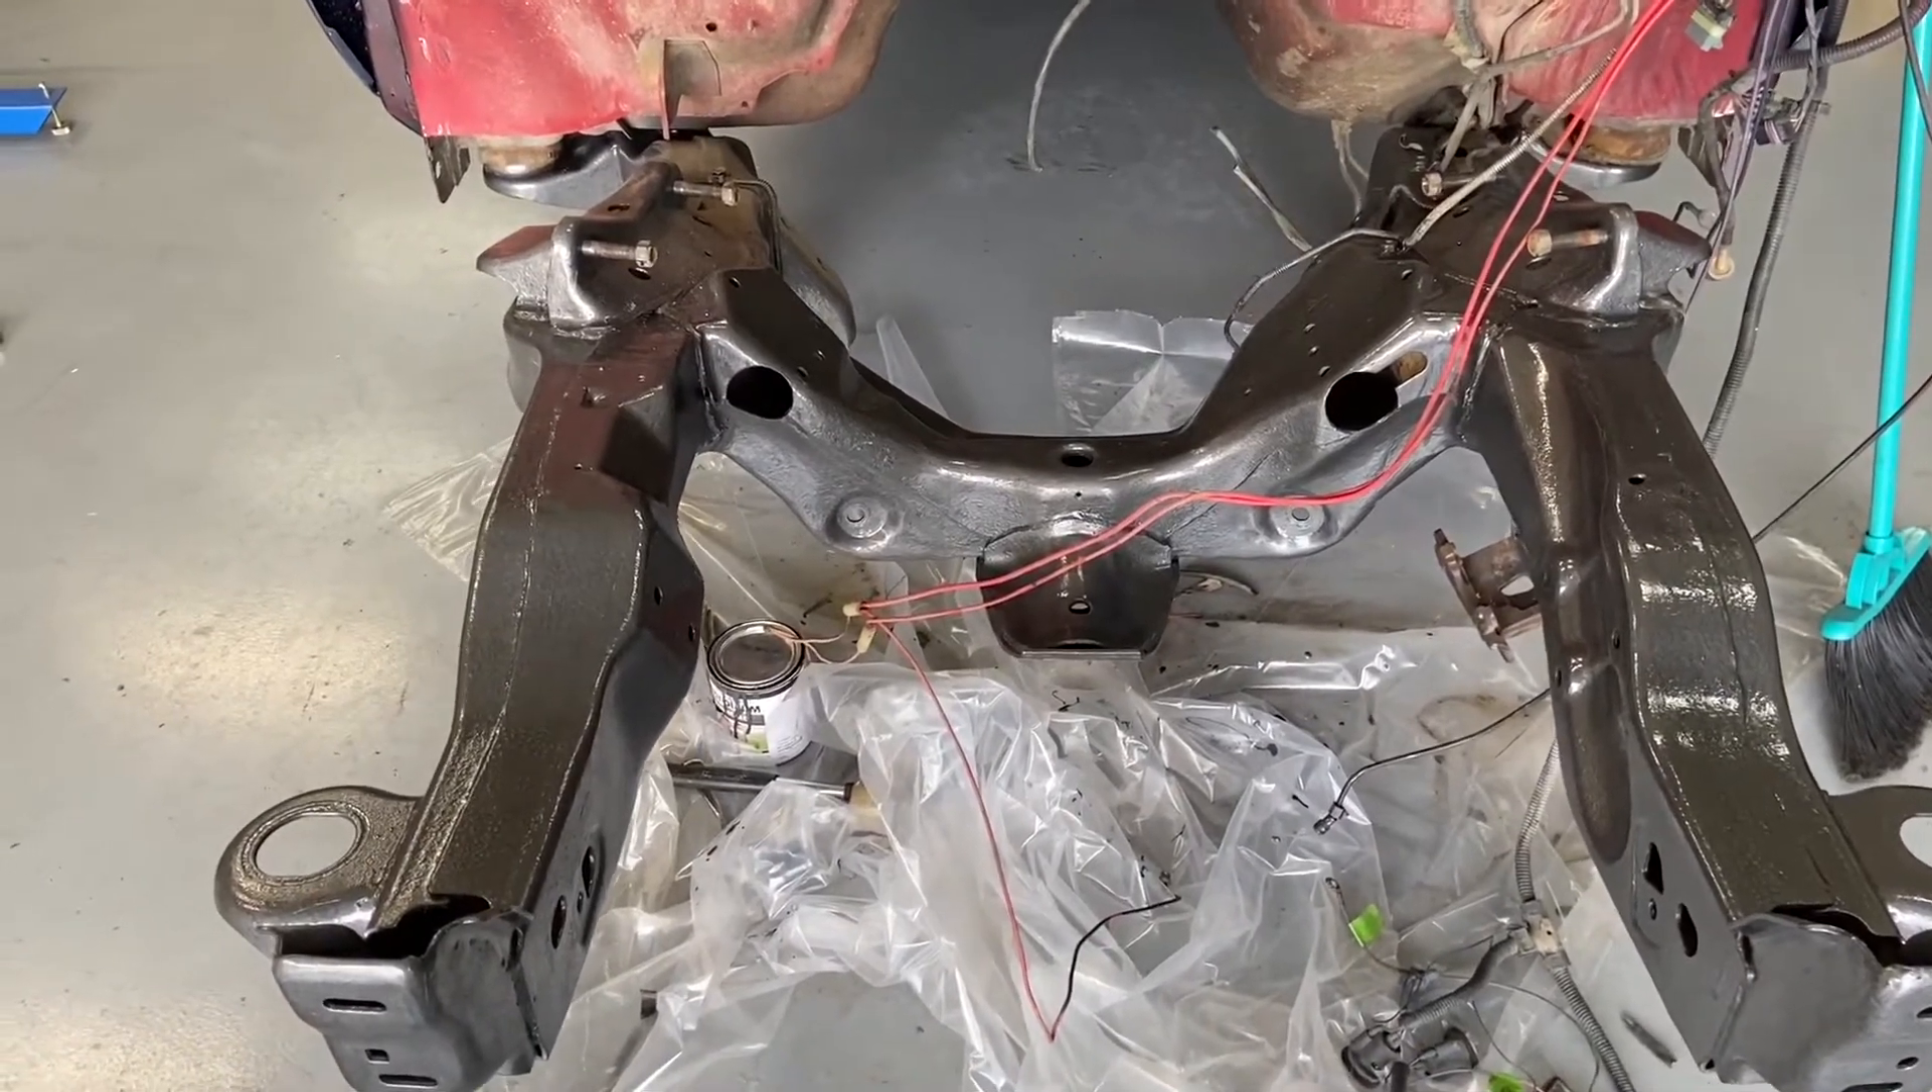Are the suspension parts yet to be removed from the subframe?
No.